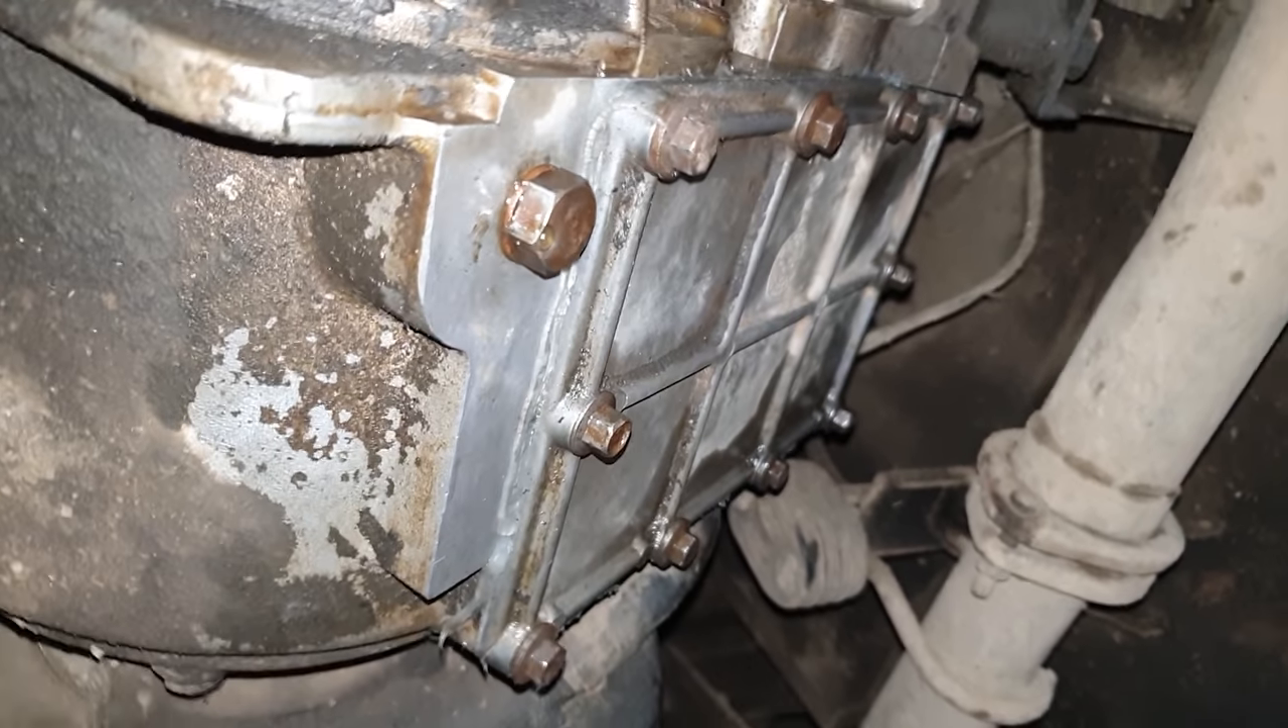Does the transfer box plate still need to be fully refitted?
No.